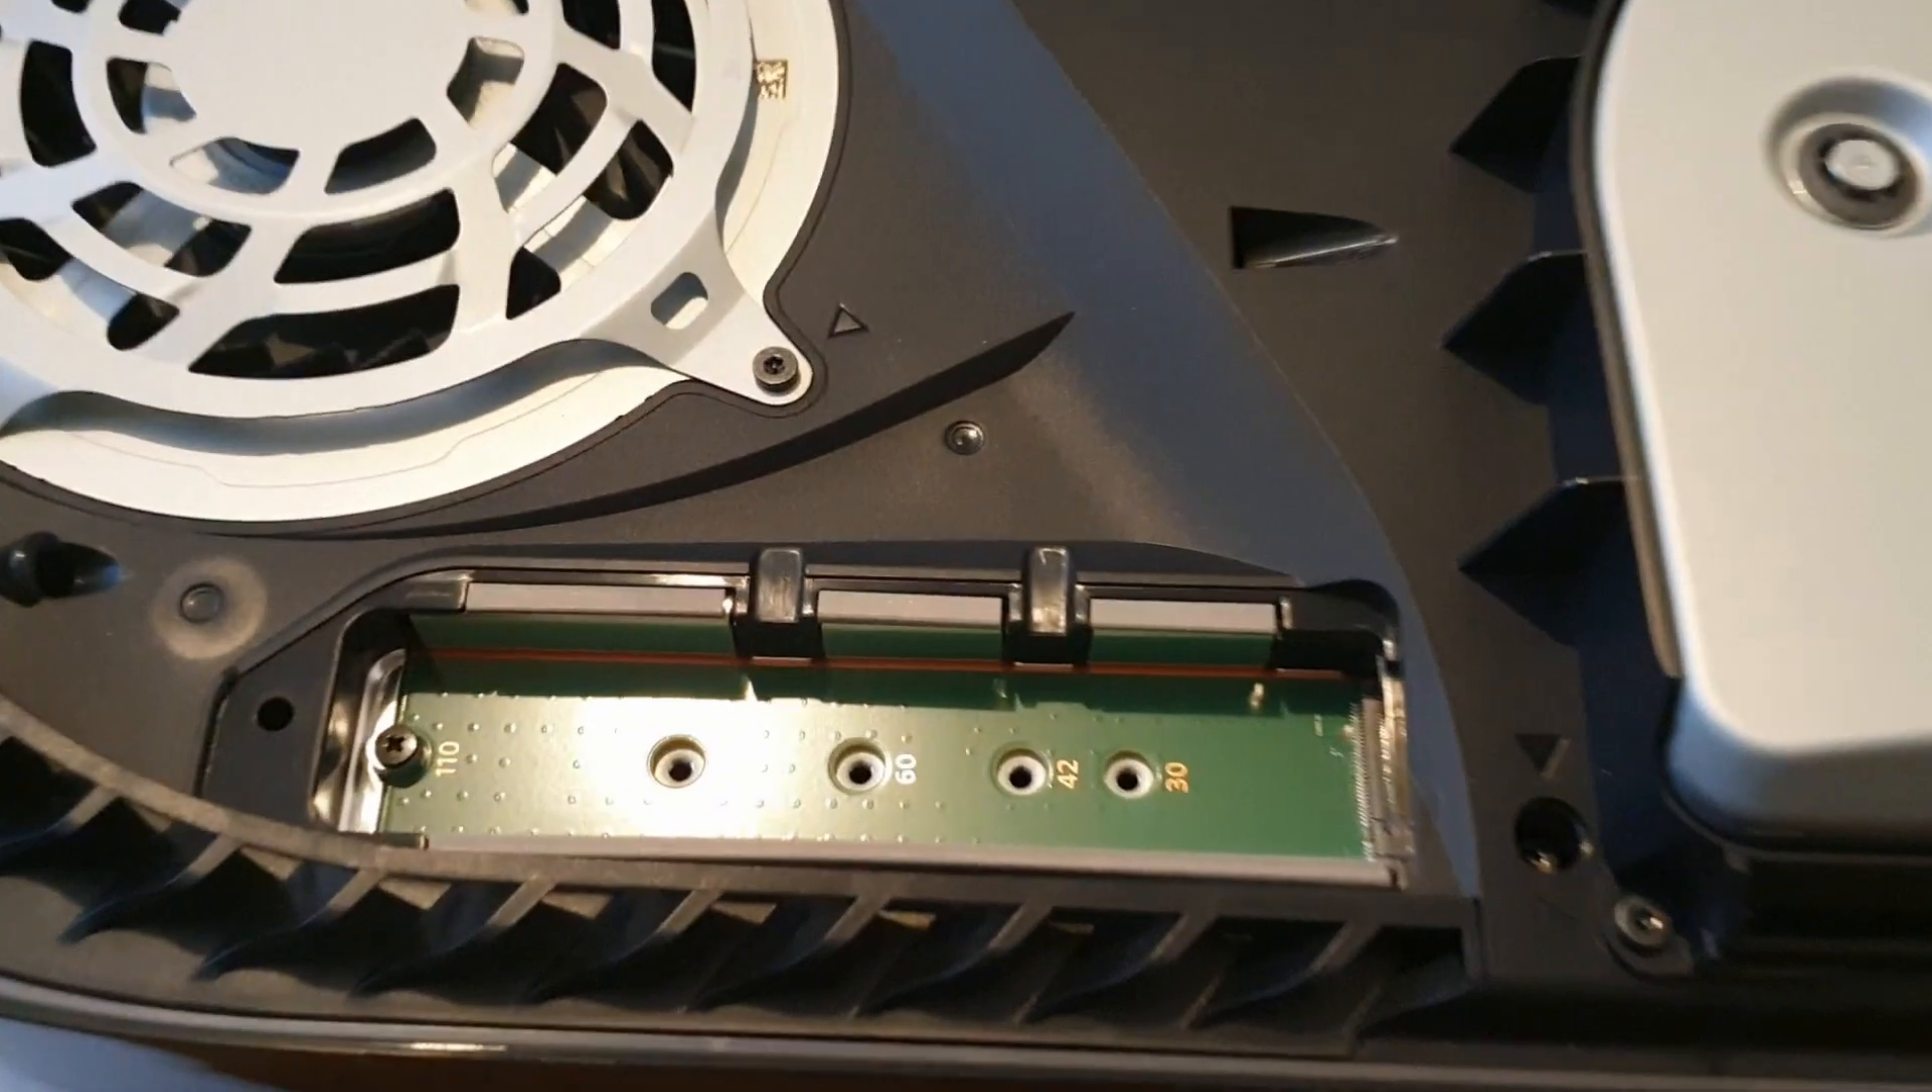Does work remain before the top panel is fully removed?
No.